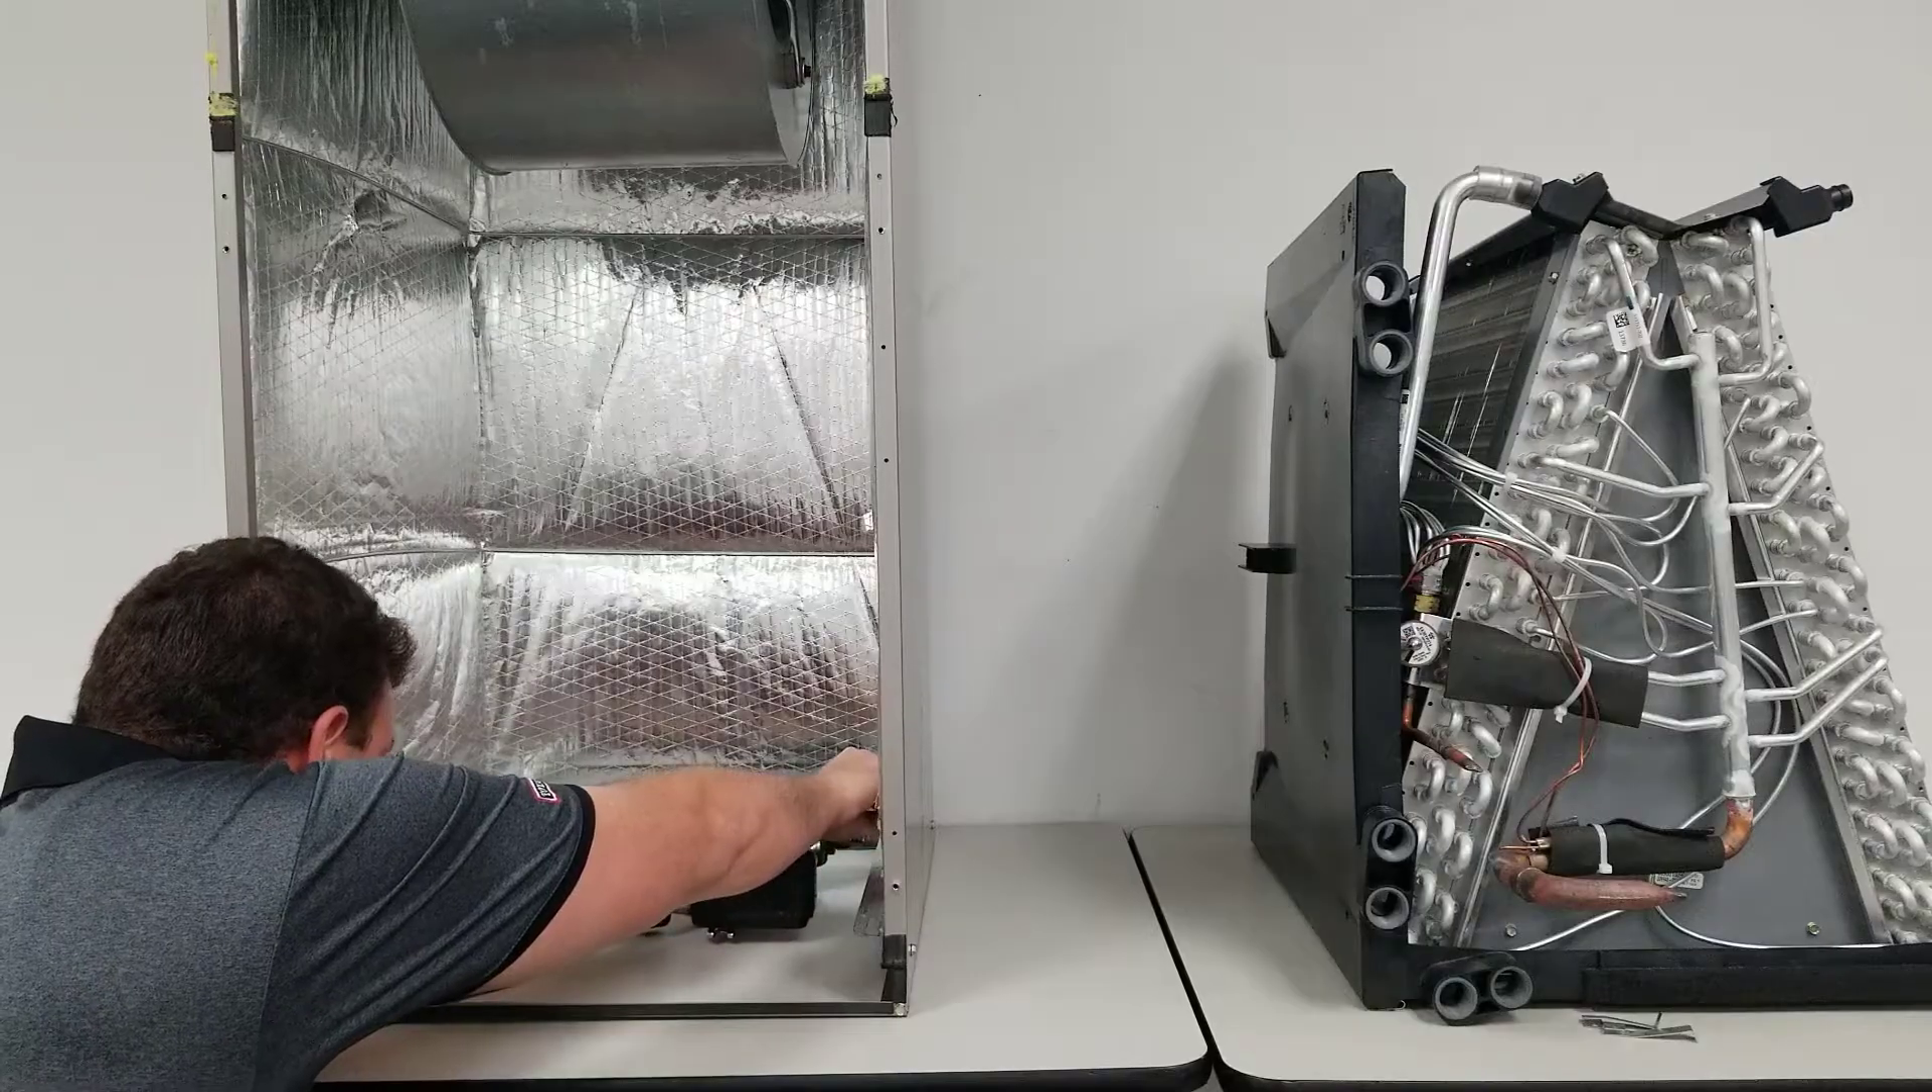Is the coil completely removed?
Yes.